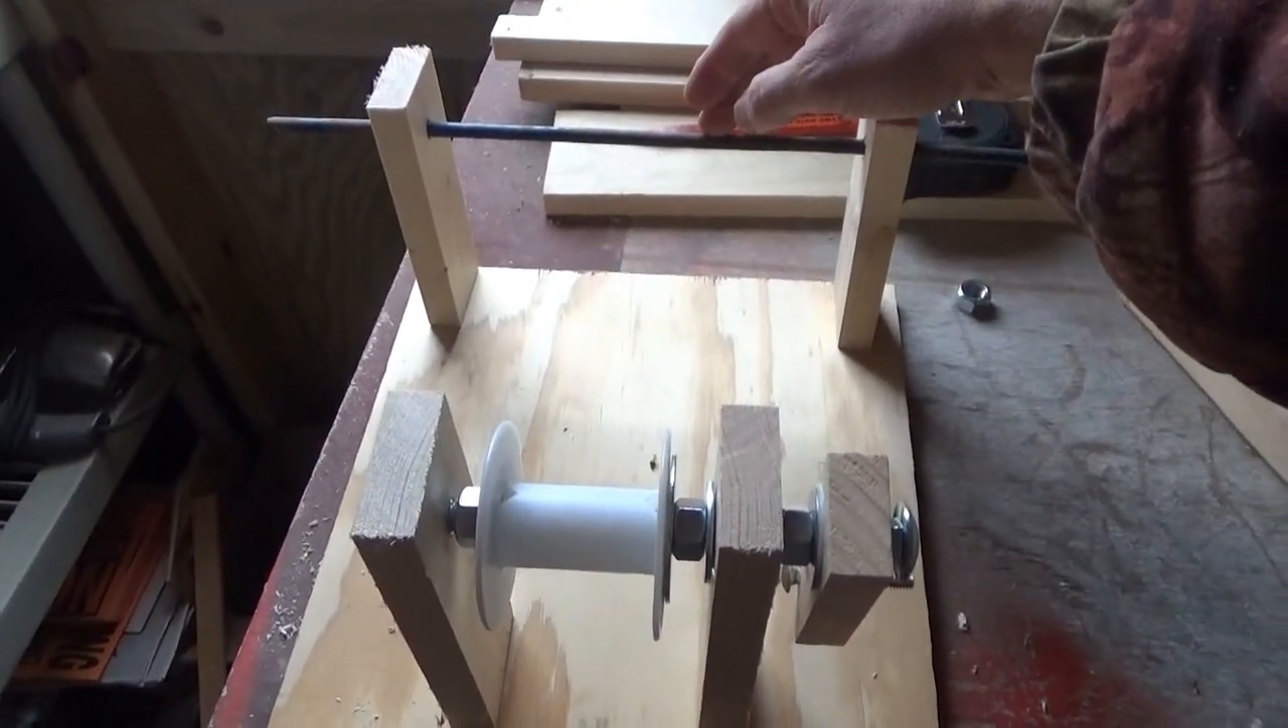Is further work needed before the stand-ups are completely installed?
No.